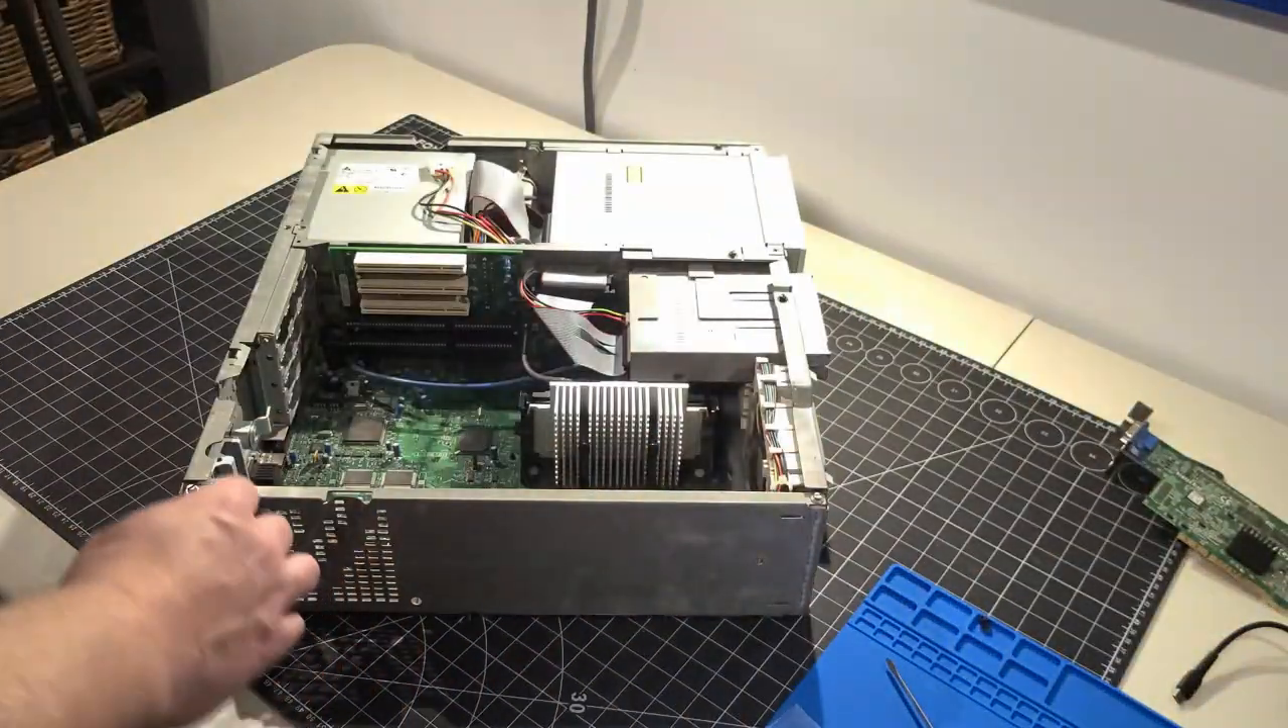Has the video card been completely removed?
Yes.